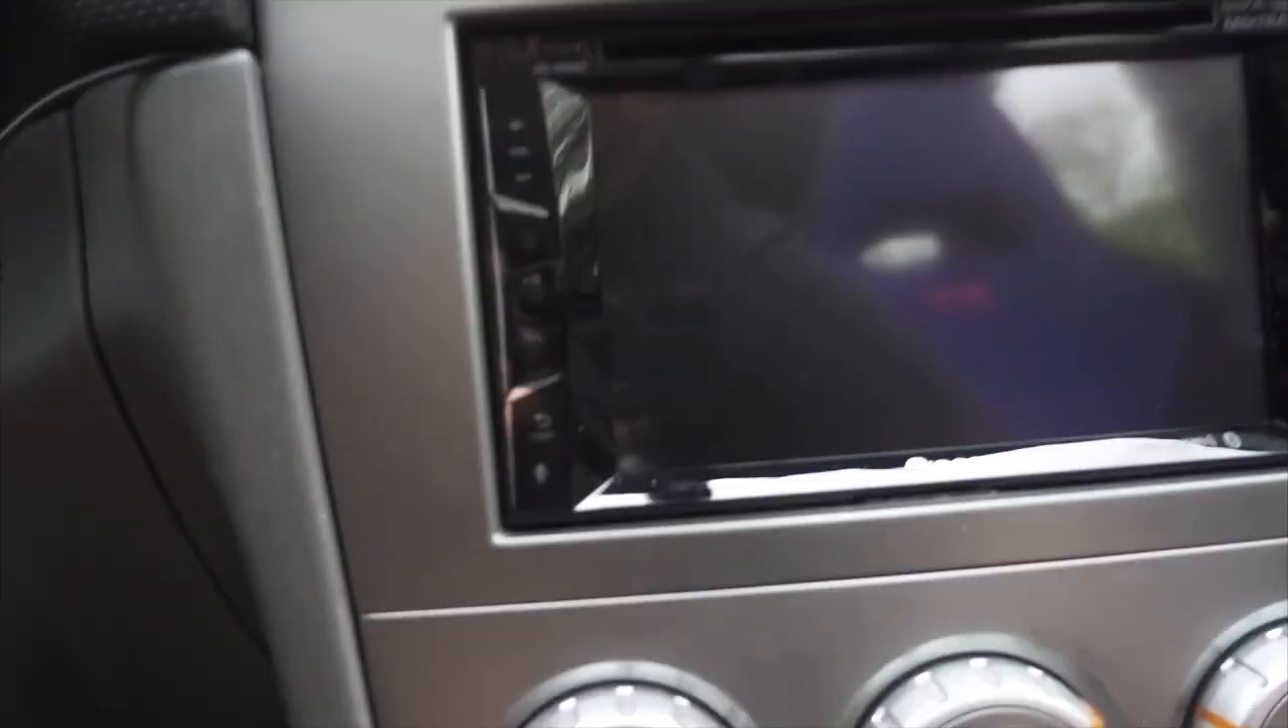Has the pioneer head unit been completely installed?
Yes.